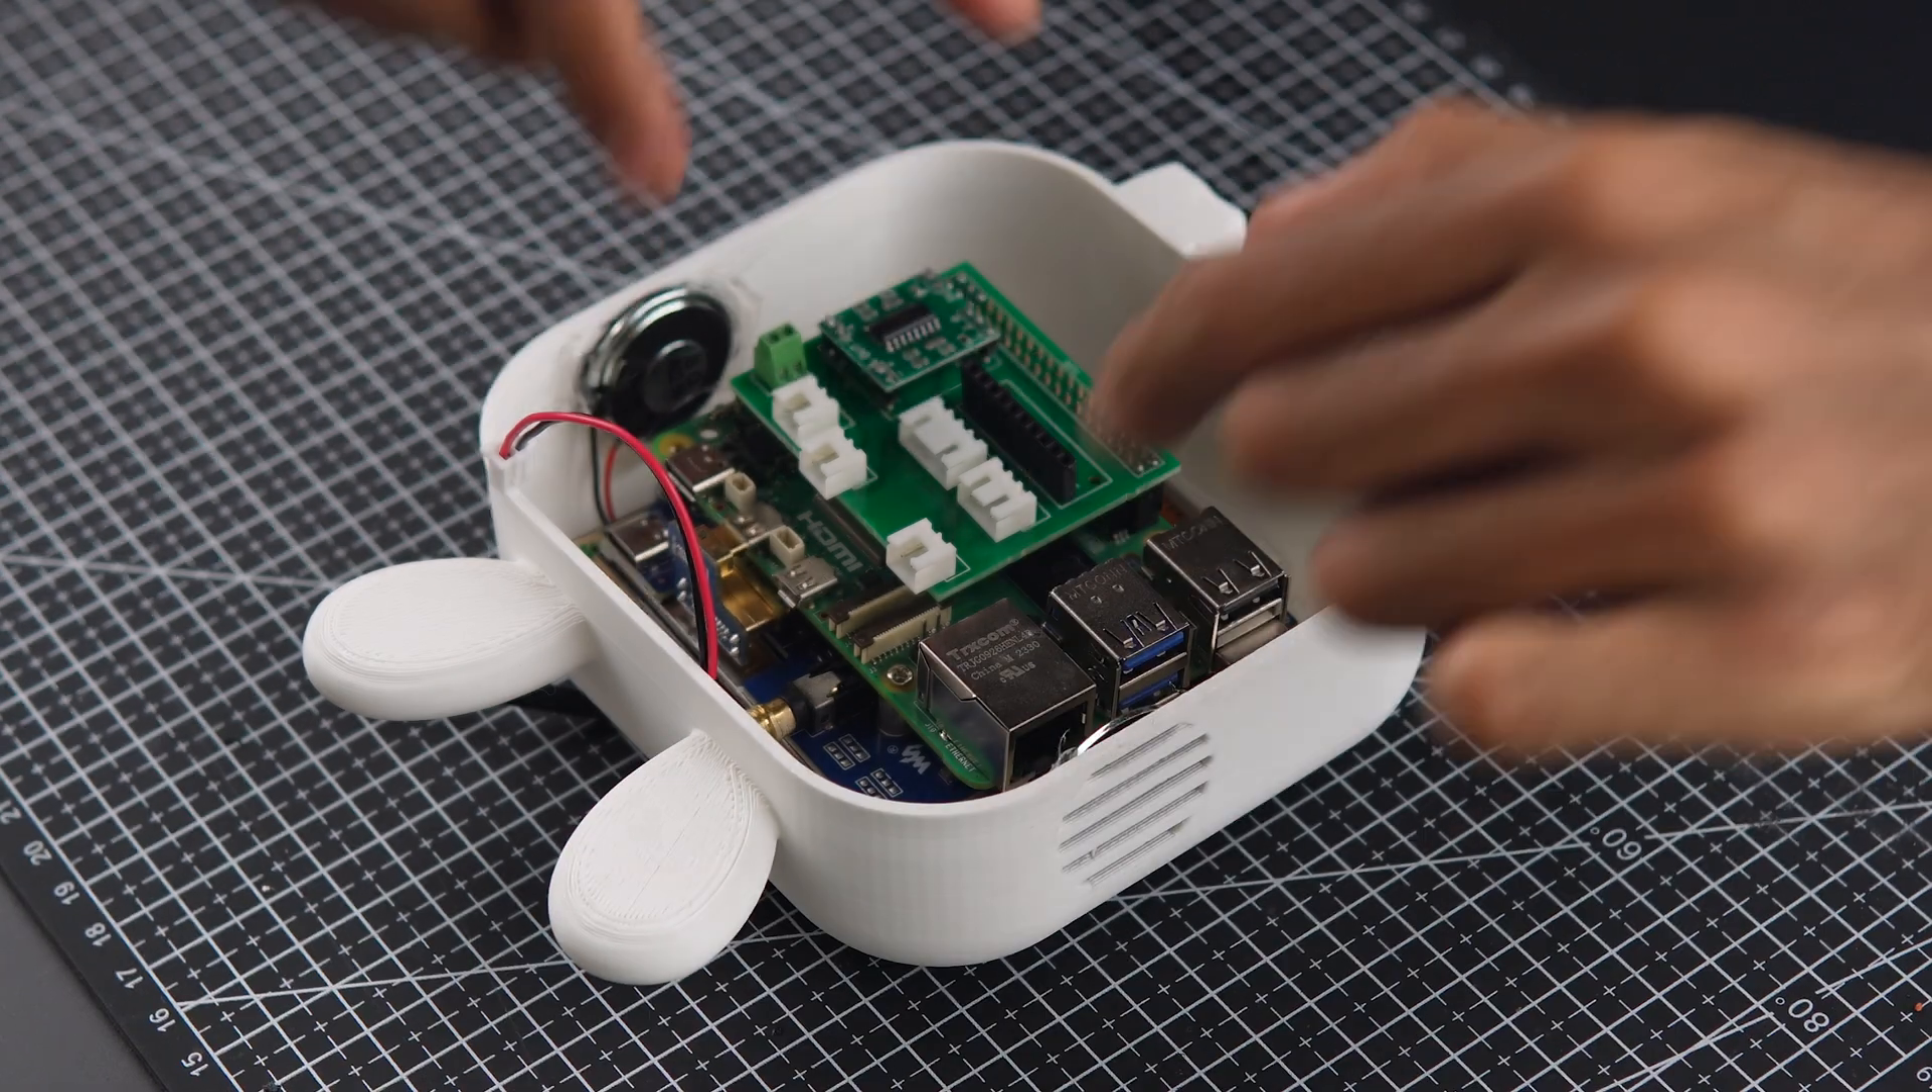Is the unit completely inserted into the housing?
Yes.